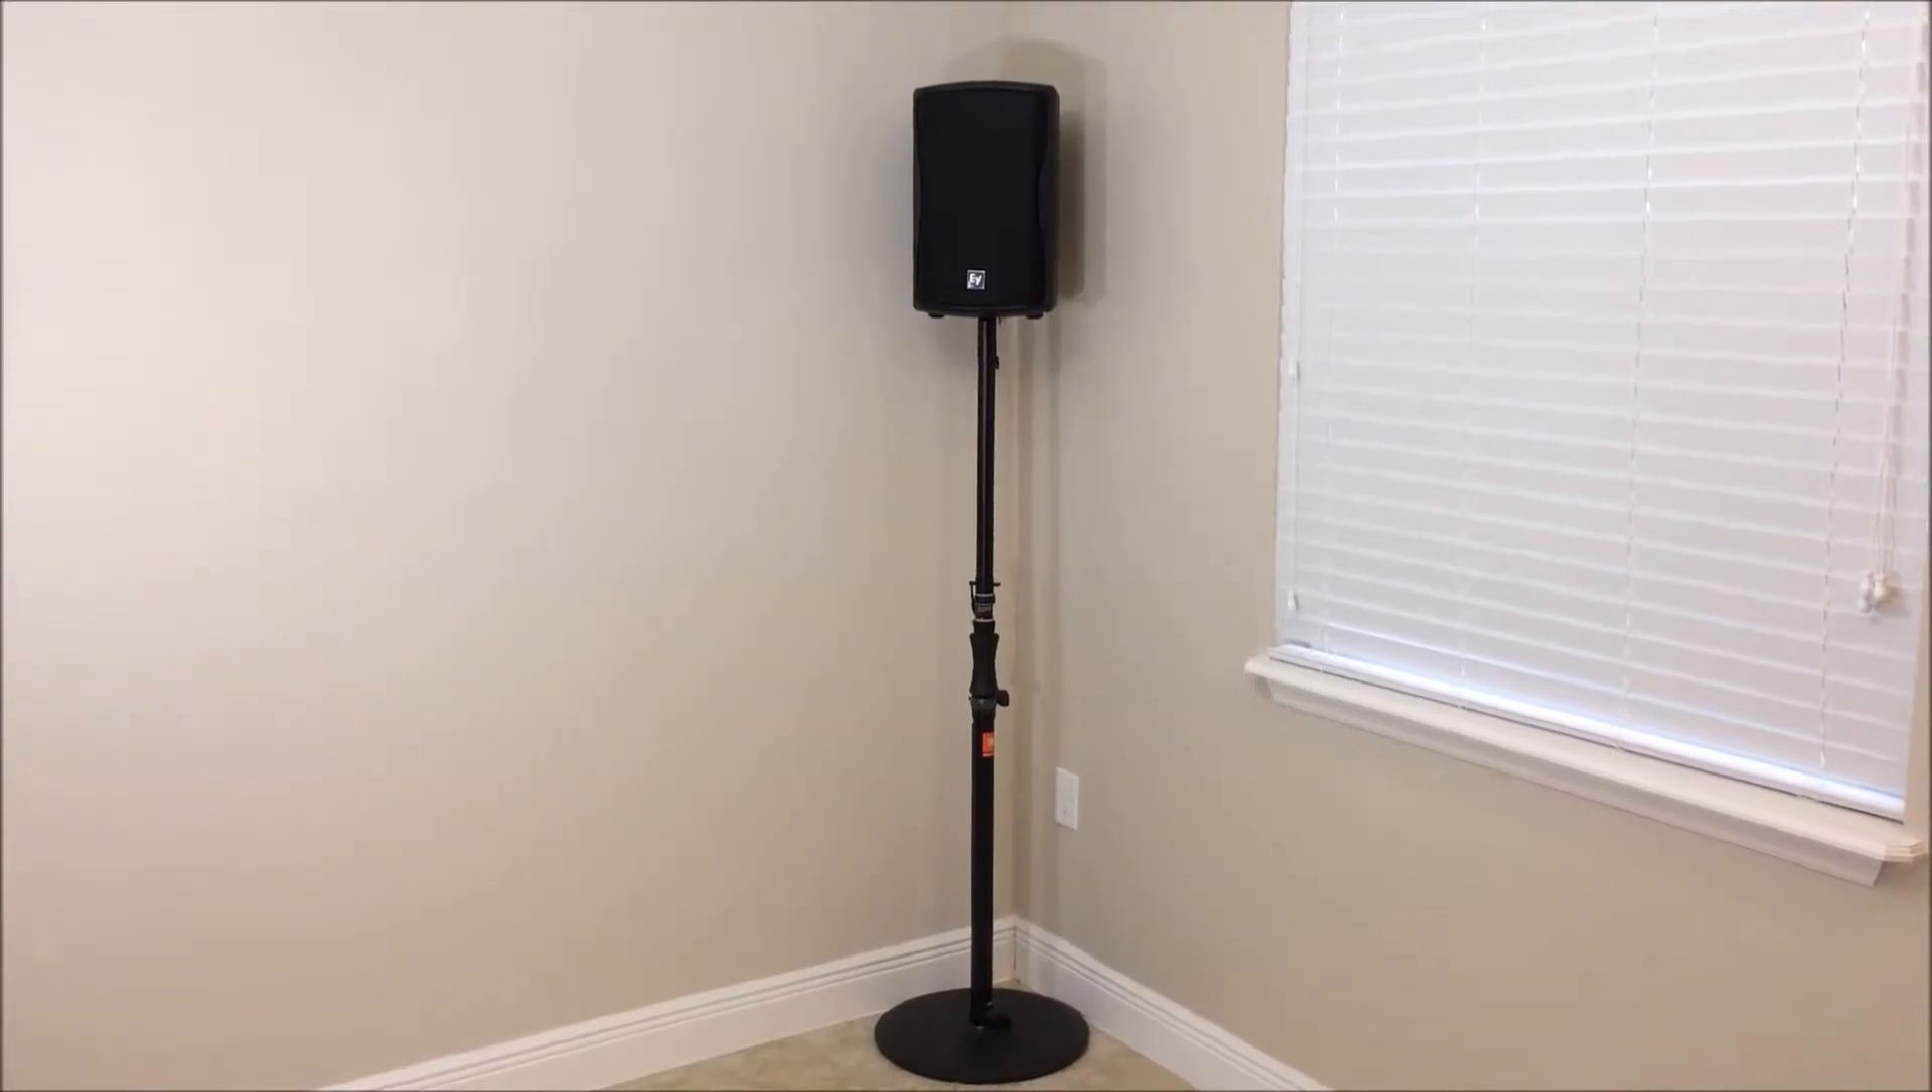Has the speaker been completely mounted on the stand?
Yes.